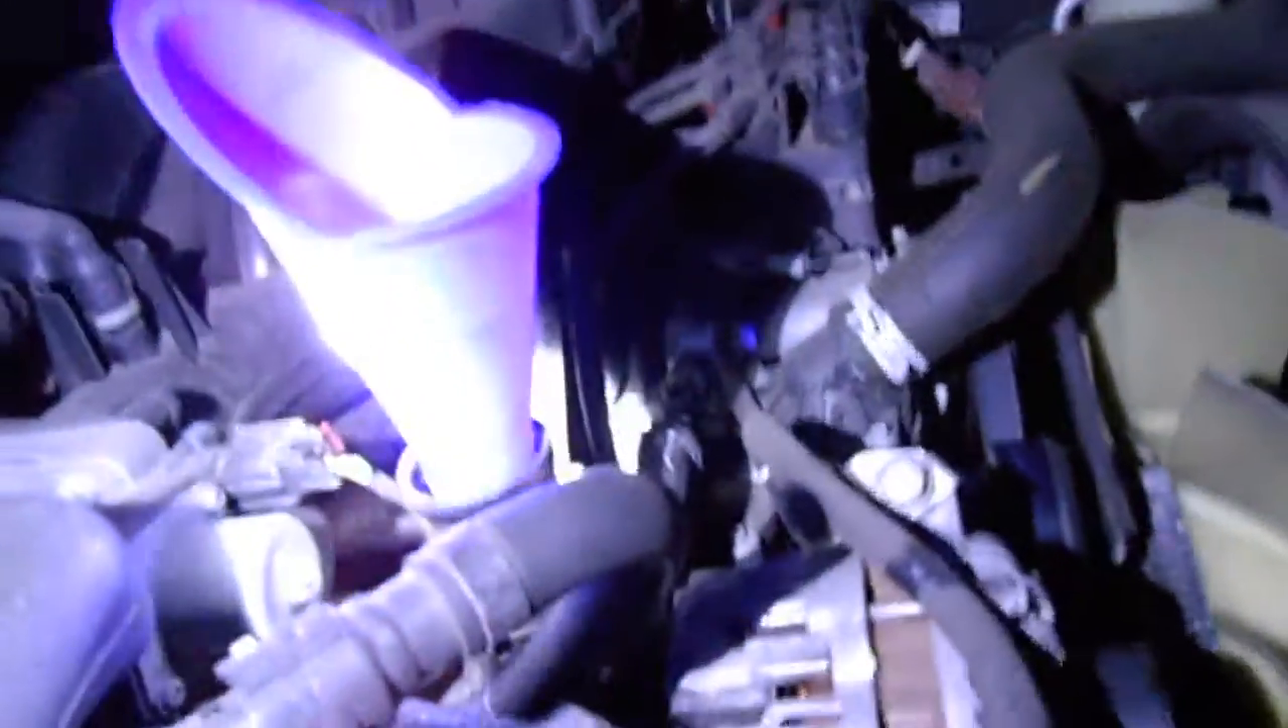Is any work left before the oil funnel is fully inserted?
No.